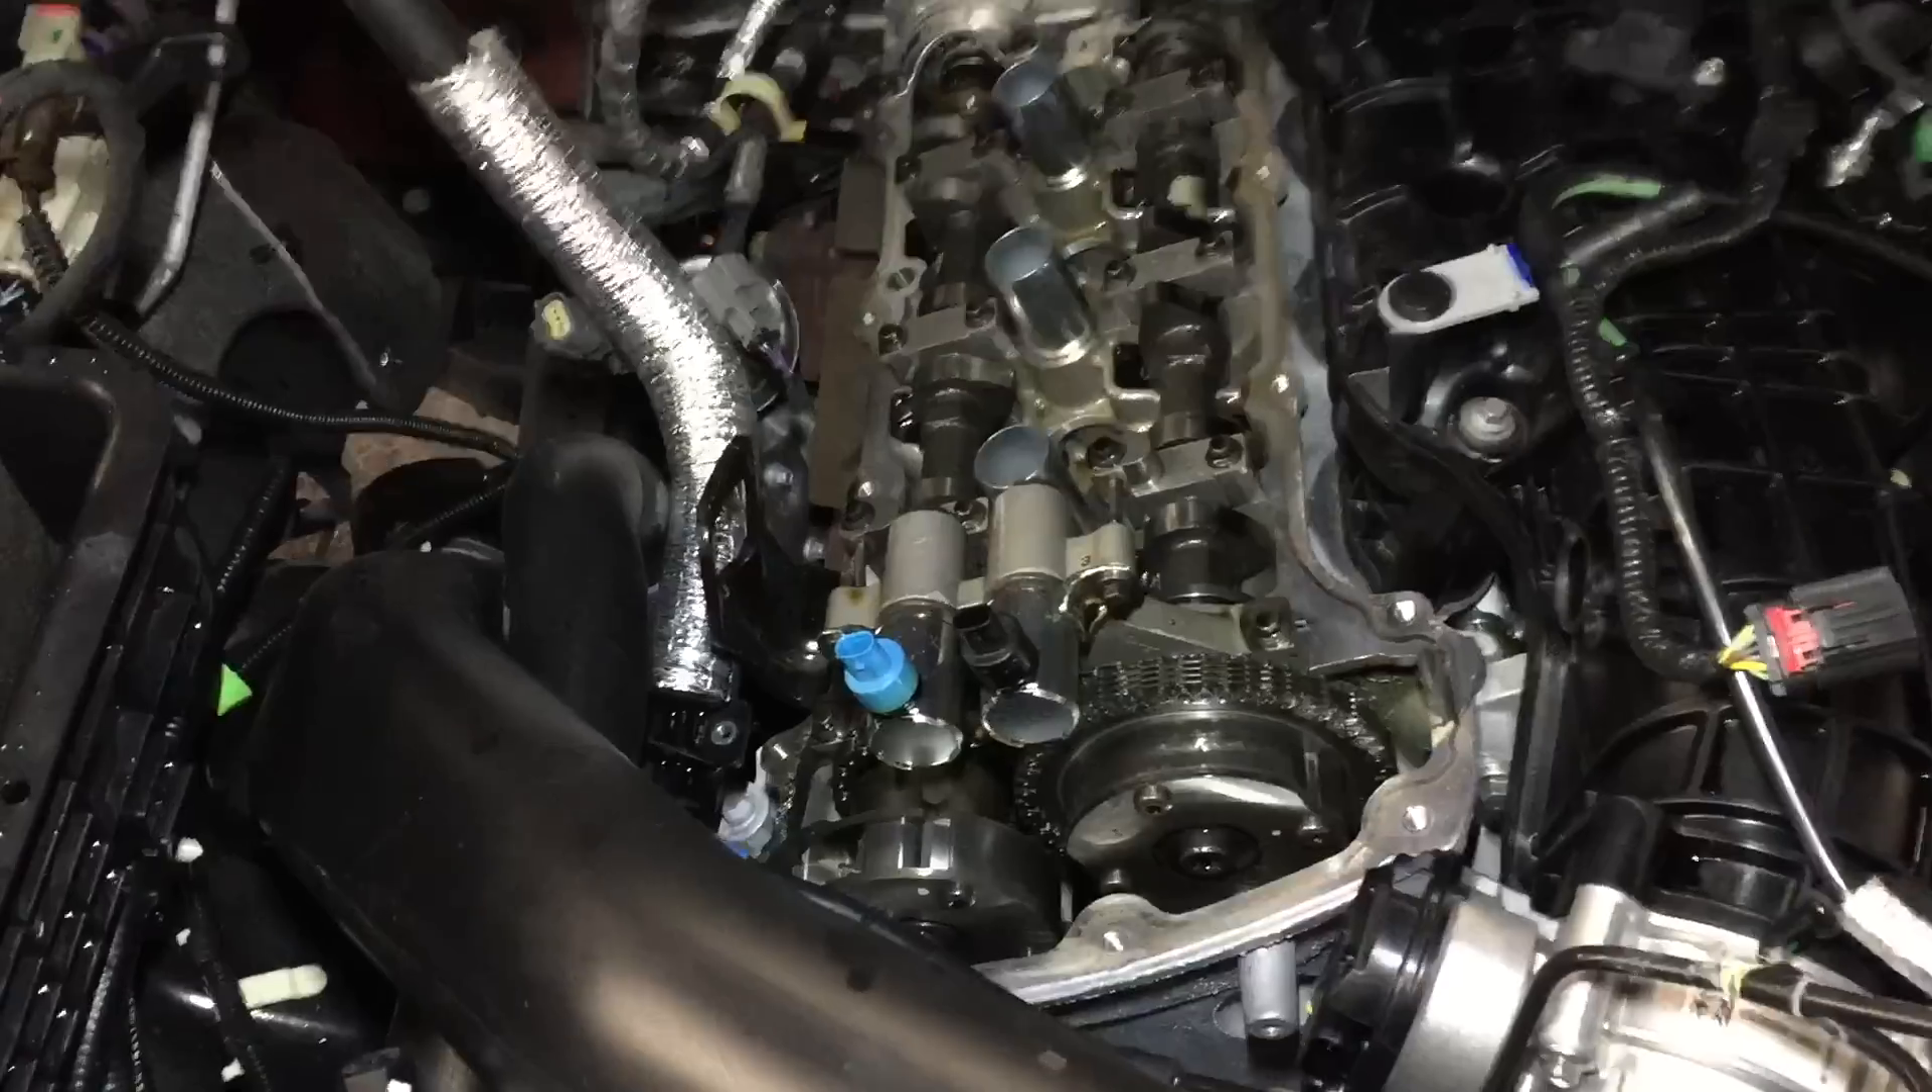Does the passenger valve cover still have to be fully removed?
No.